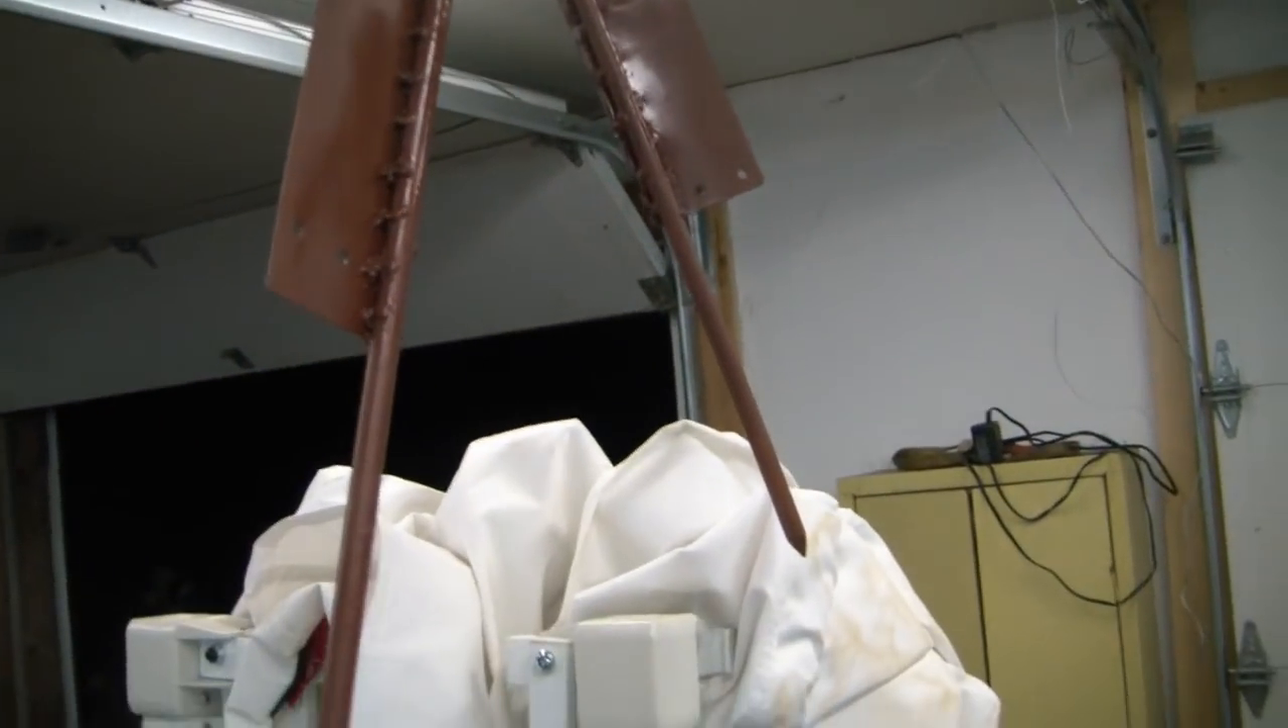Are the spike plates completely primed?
Yes.